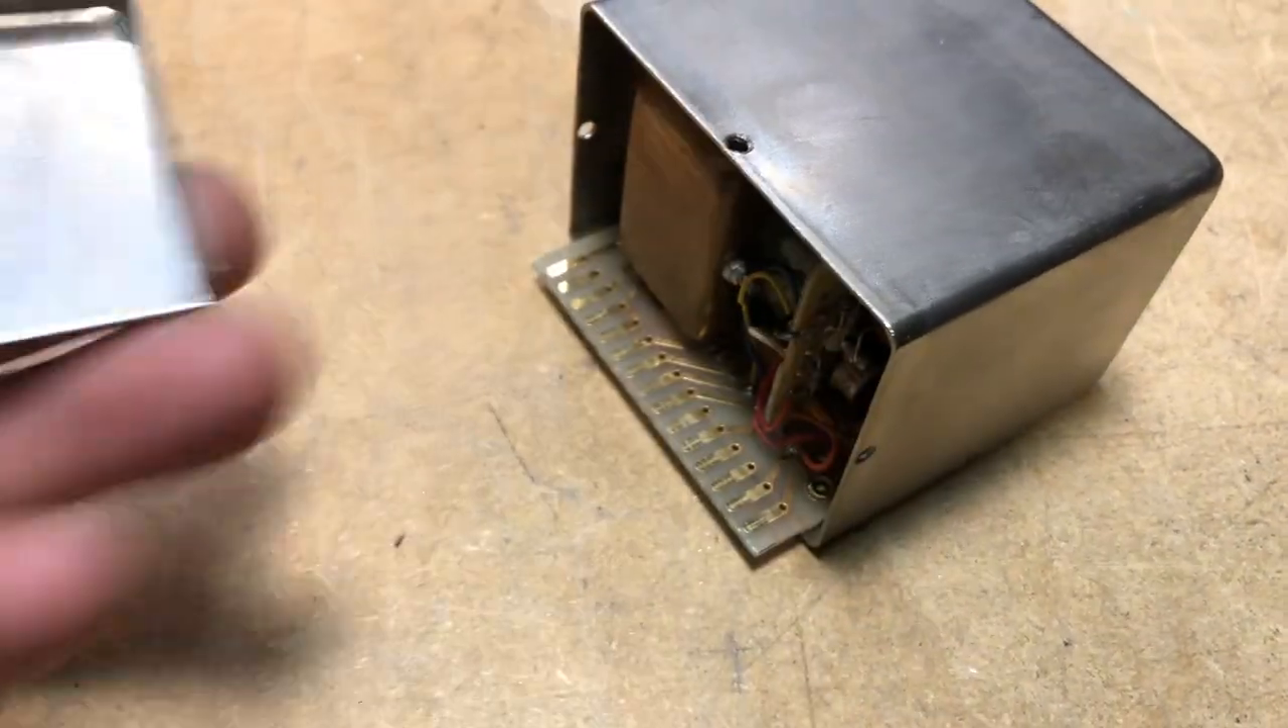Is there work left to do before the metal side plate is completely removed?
No.